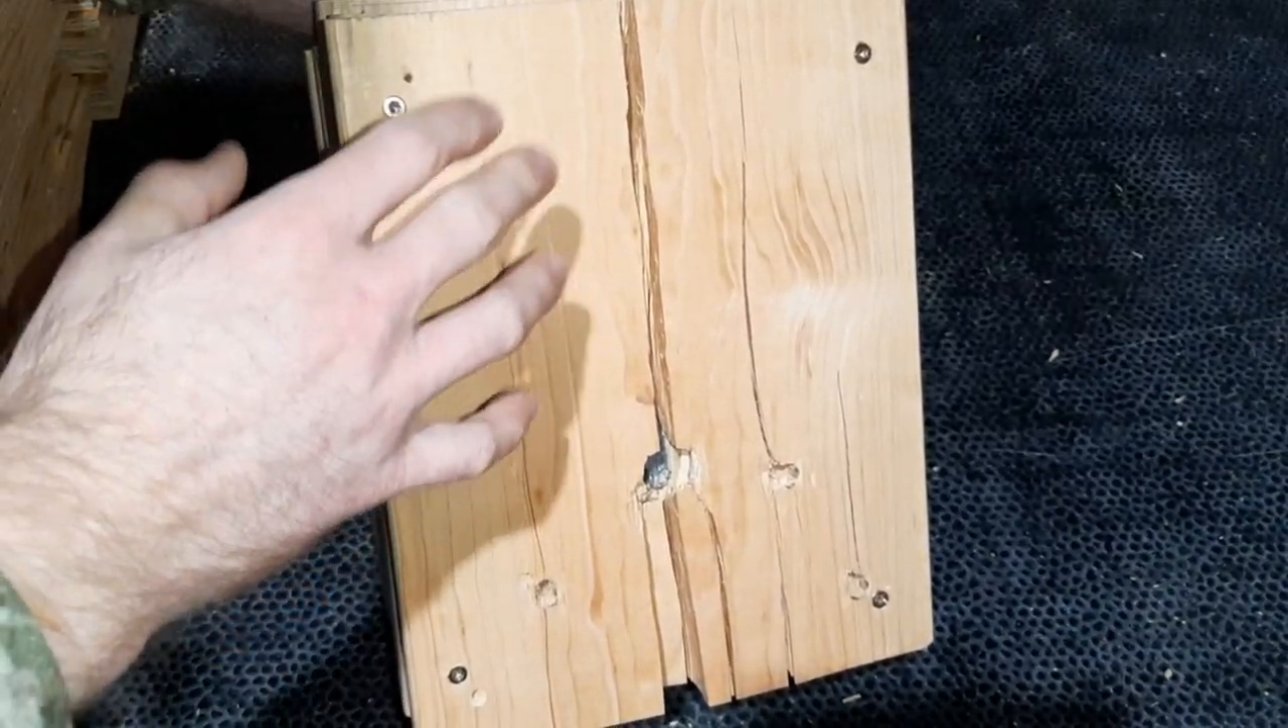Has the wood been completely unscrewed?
No.